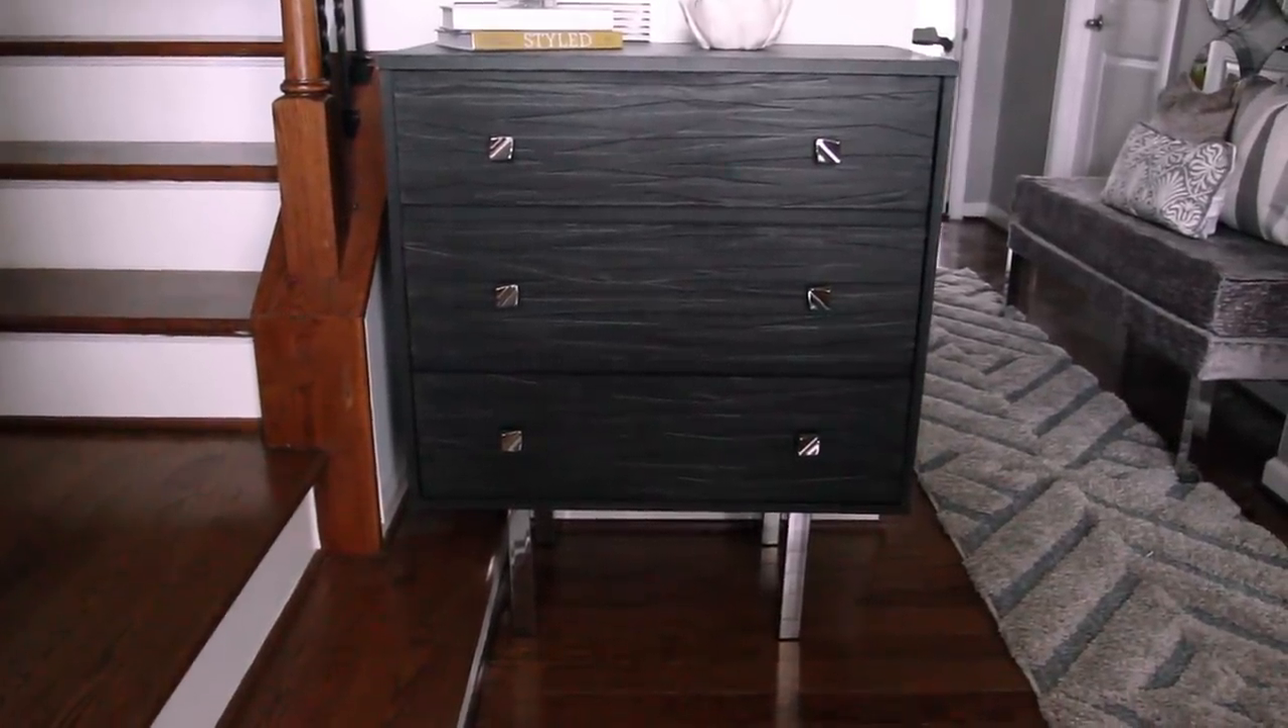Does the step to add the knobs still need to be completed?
No.